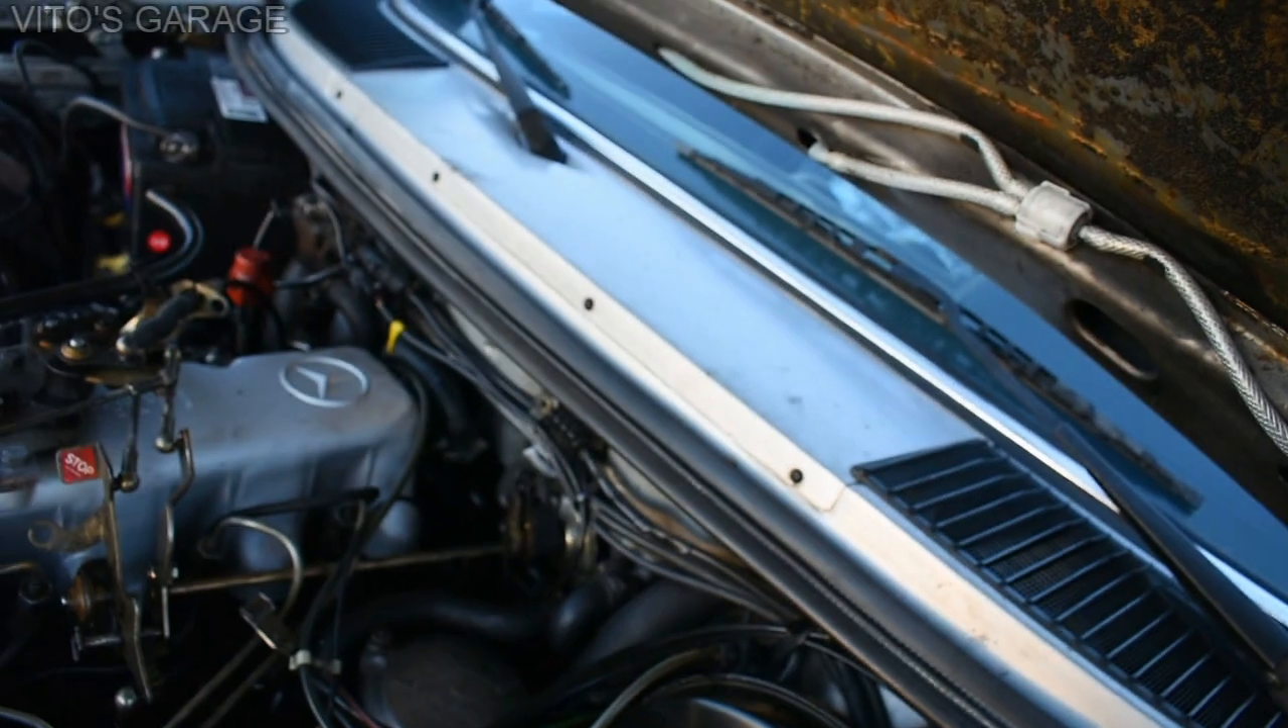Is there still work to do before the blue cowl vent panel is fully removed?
Yes.